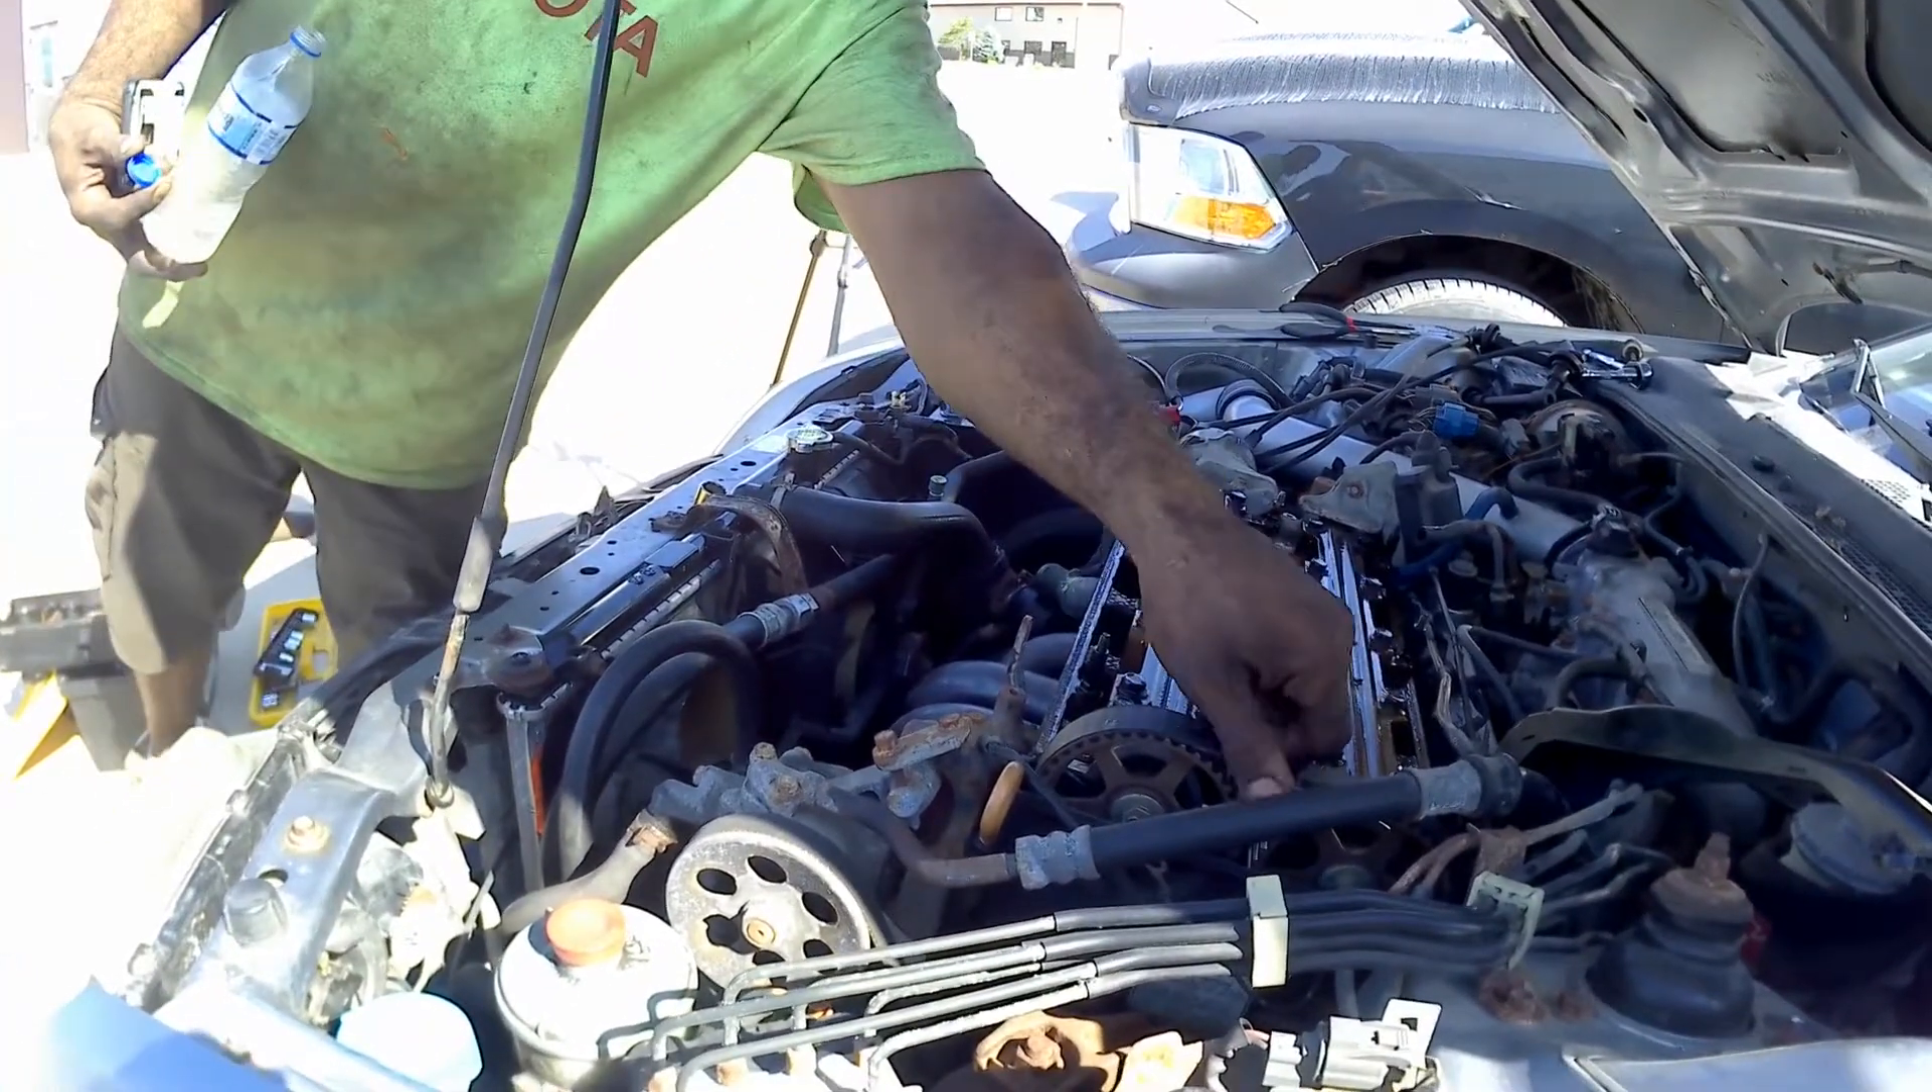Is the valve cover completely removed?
Yes.